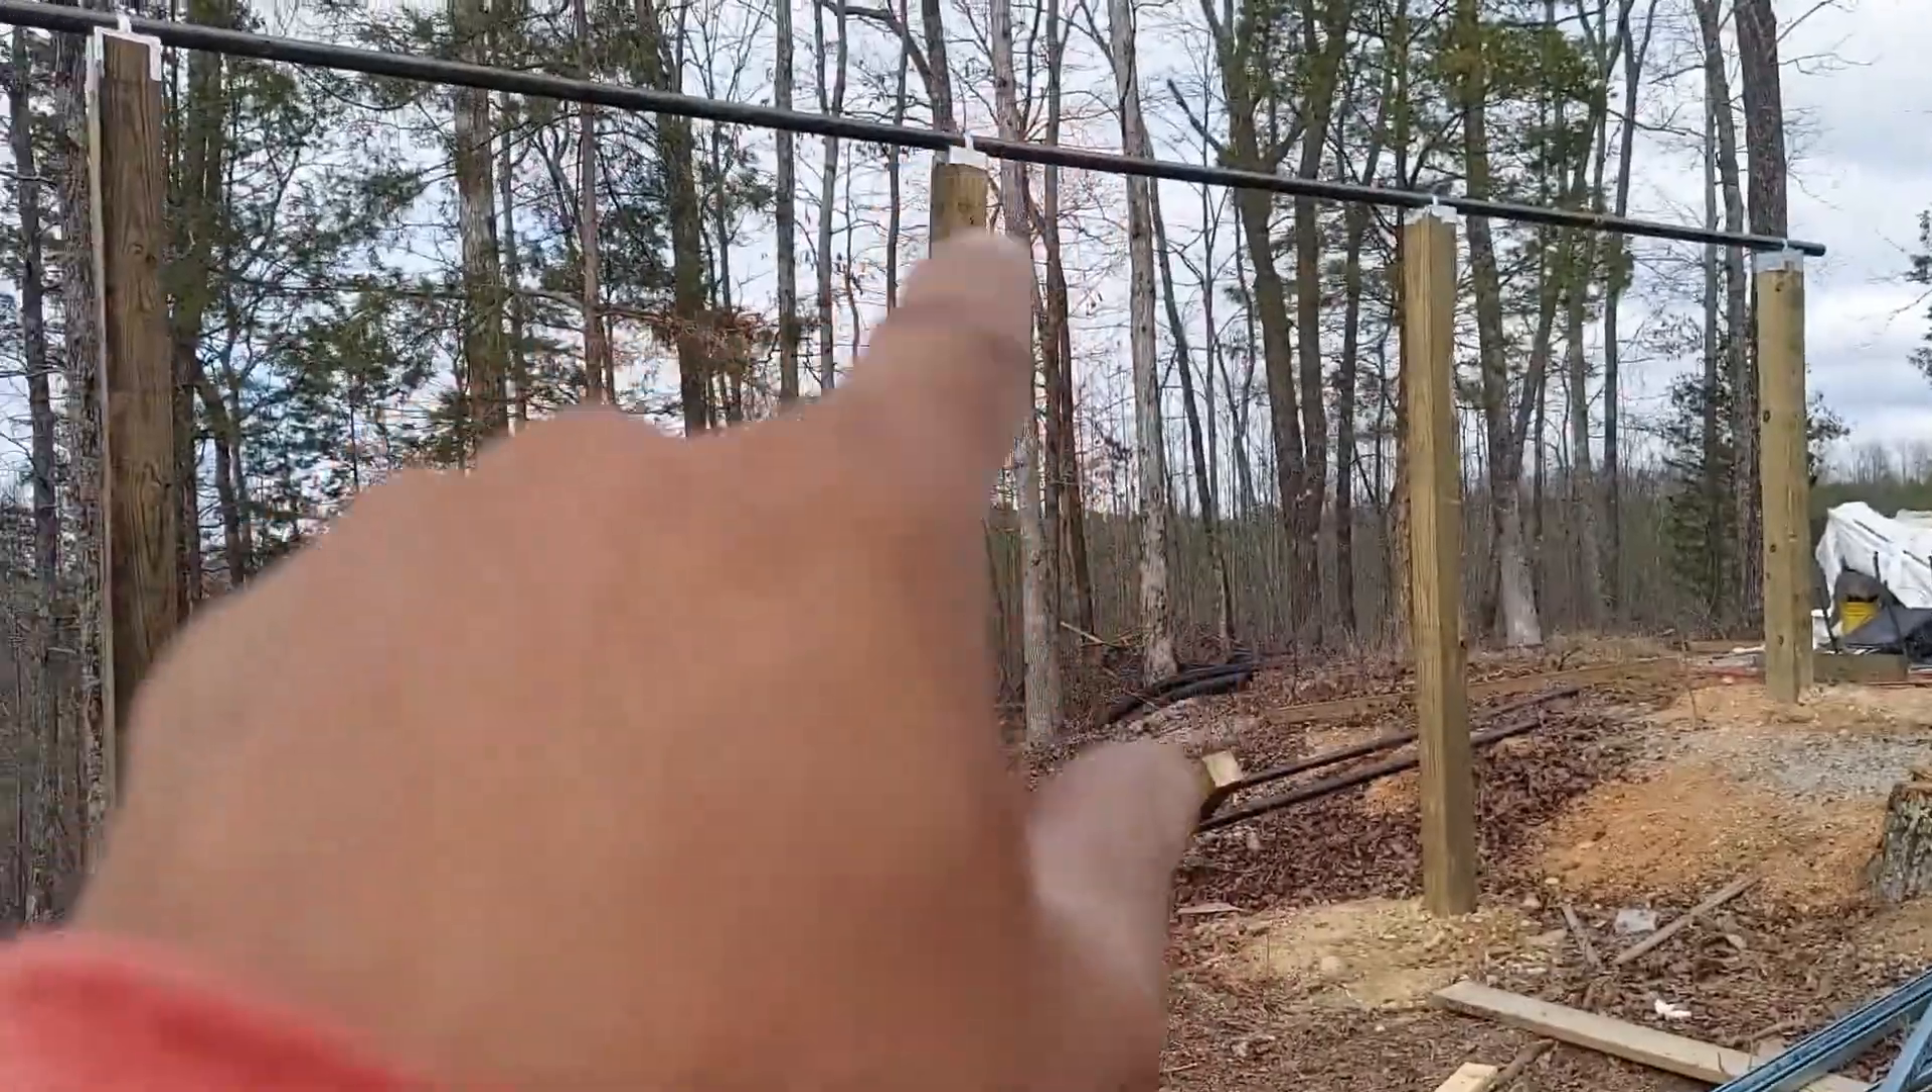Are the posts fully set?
Yes.